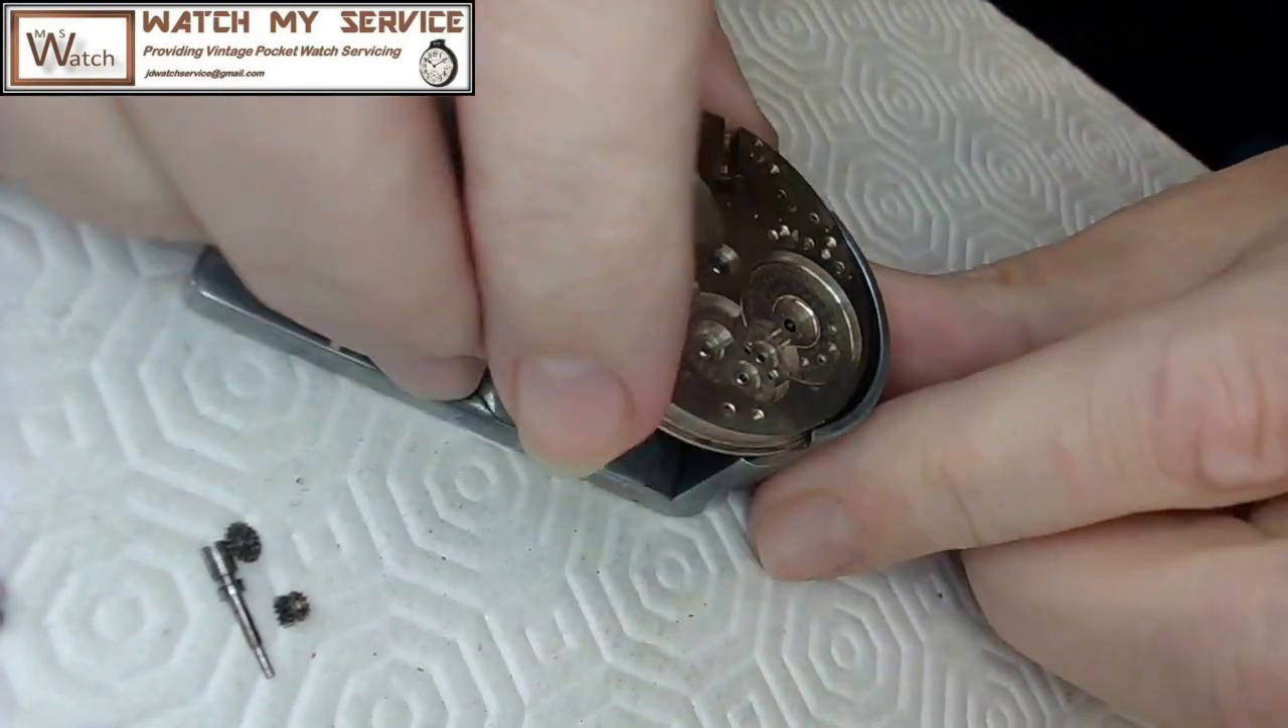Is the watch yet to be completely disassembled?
Yes.